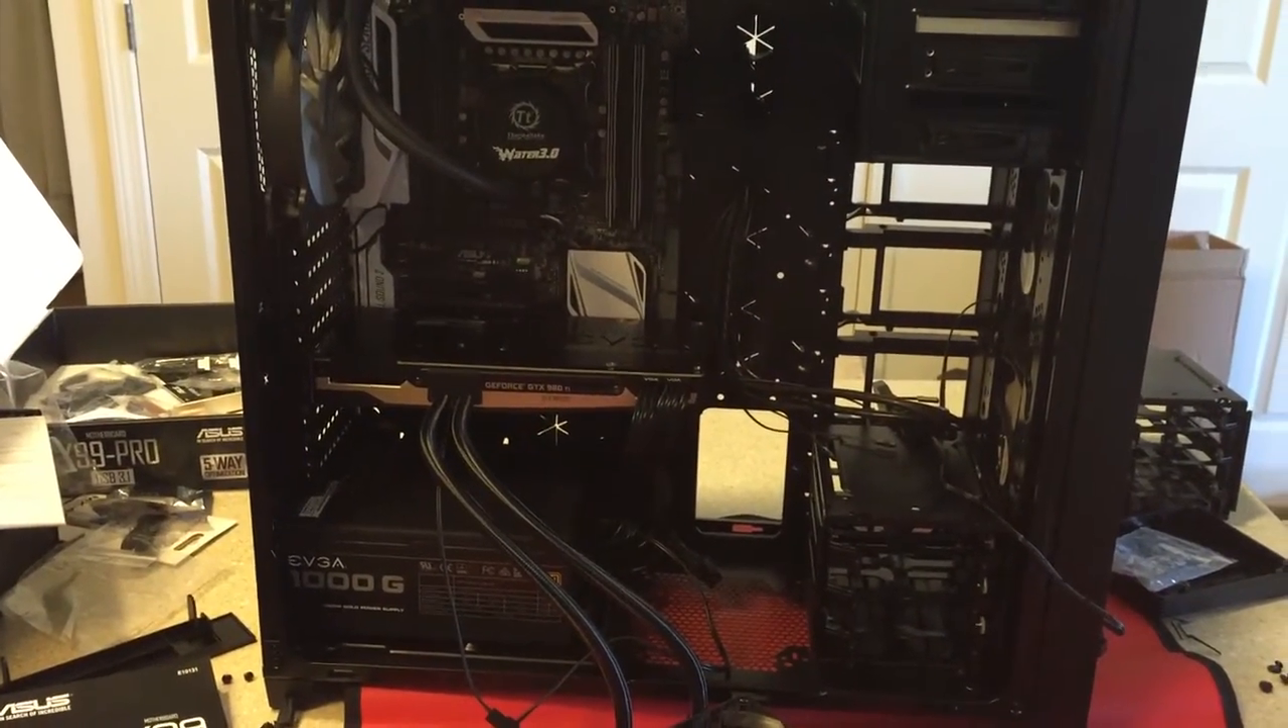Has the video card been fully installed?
Yes.